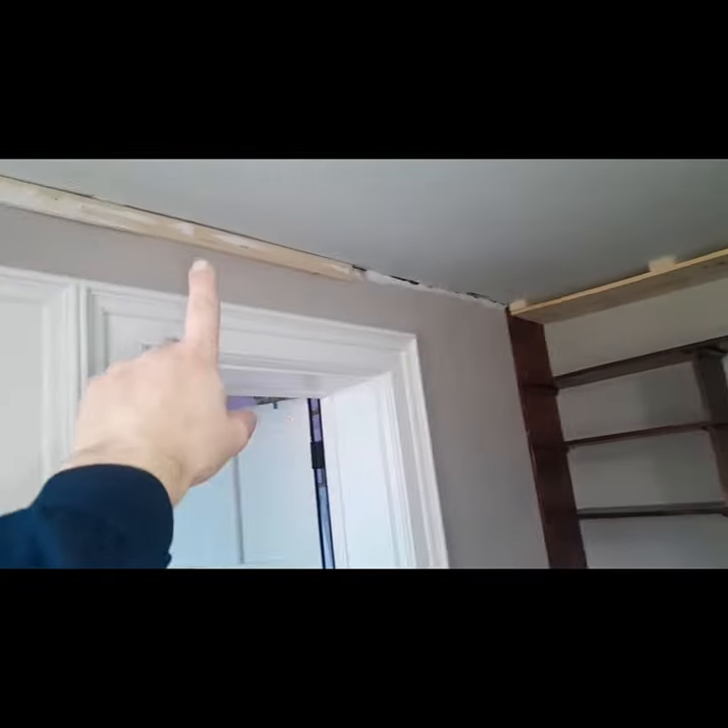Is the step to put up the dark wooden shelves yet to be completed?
No.